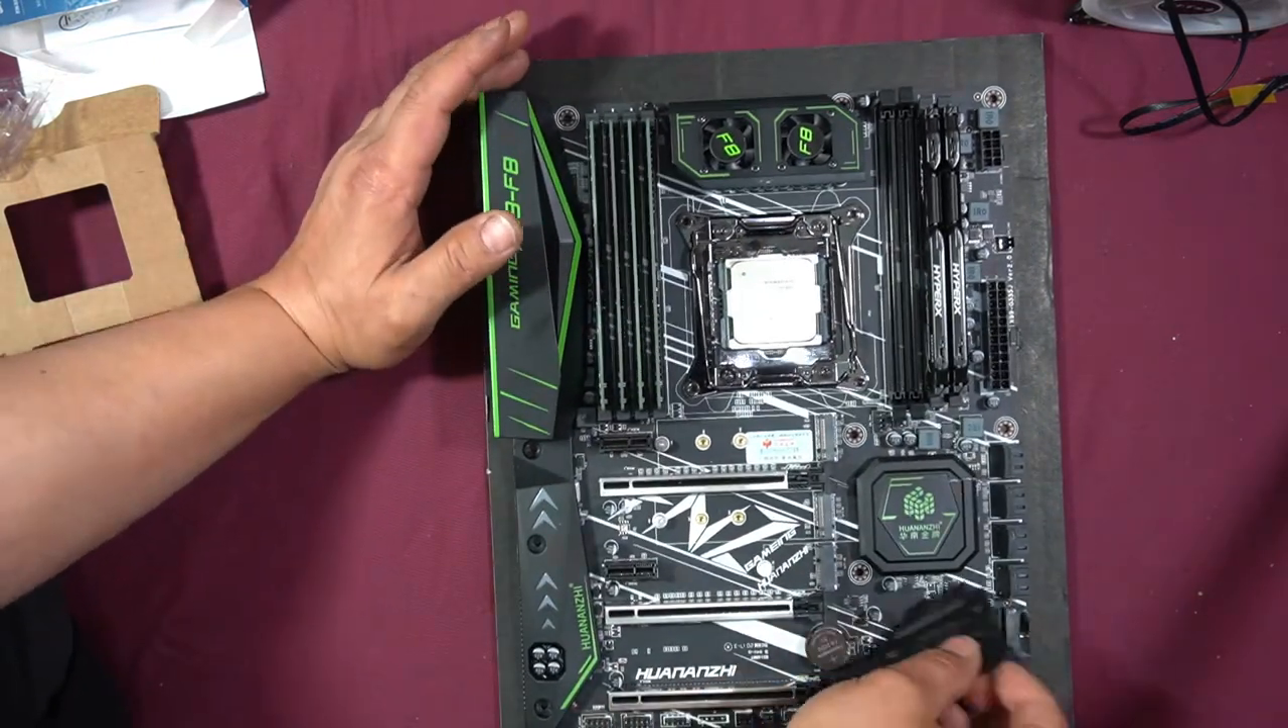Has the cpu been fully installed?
Yes.